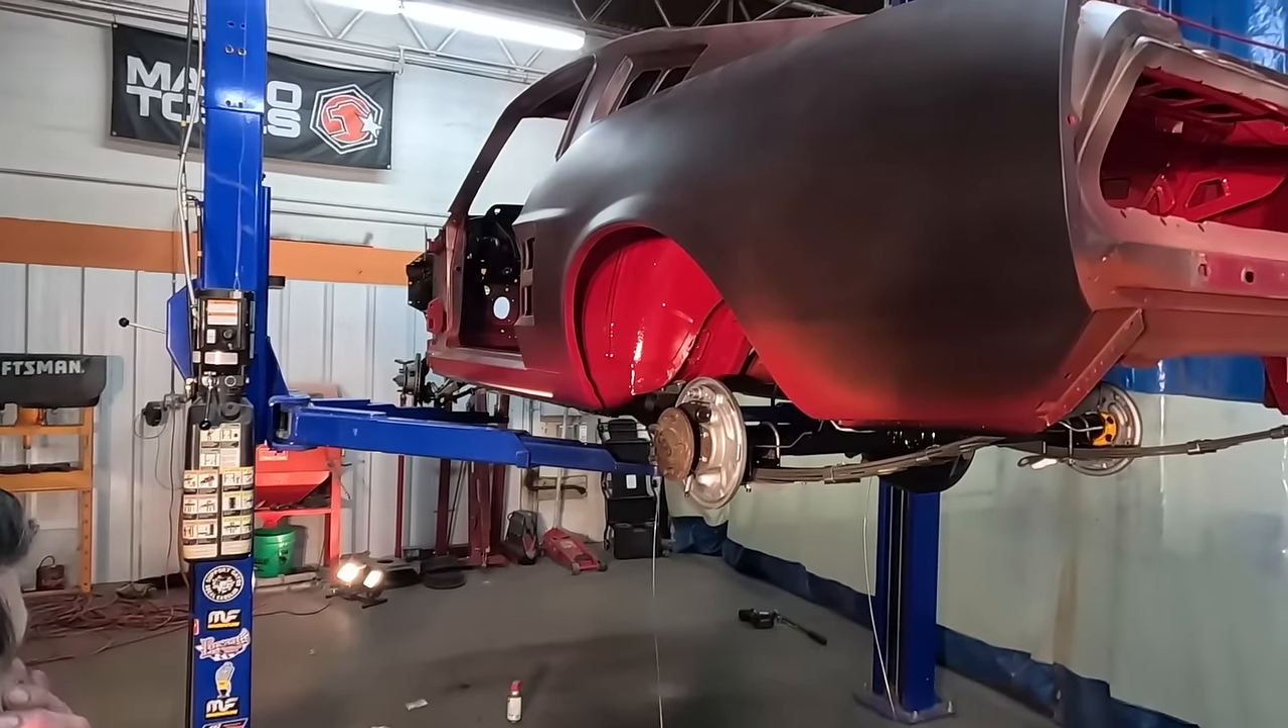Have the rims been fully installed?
No.